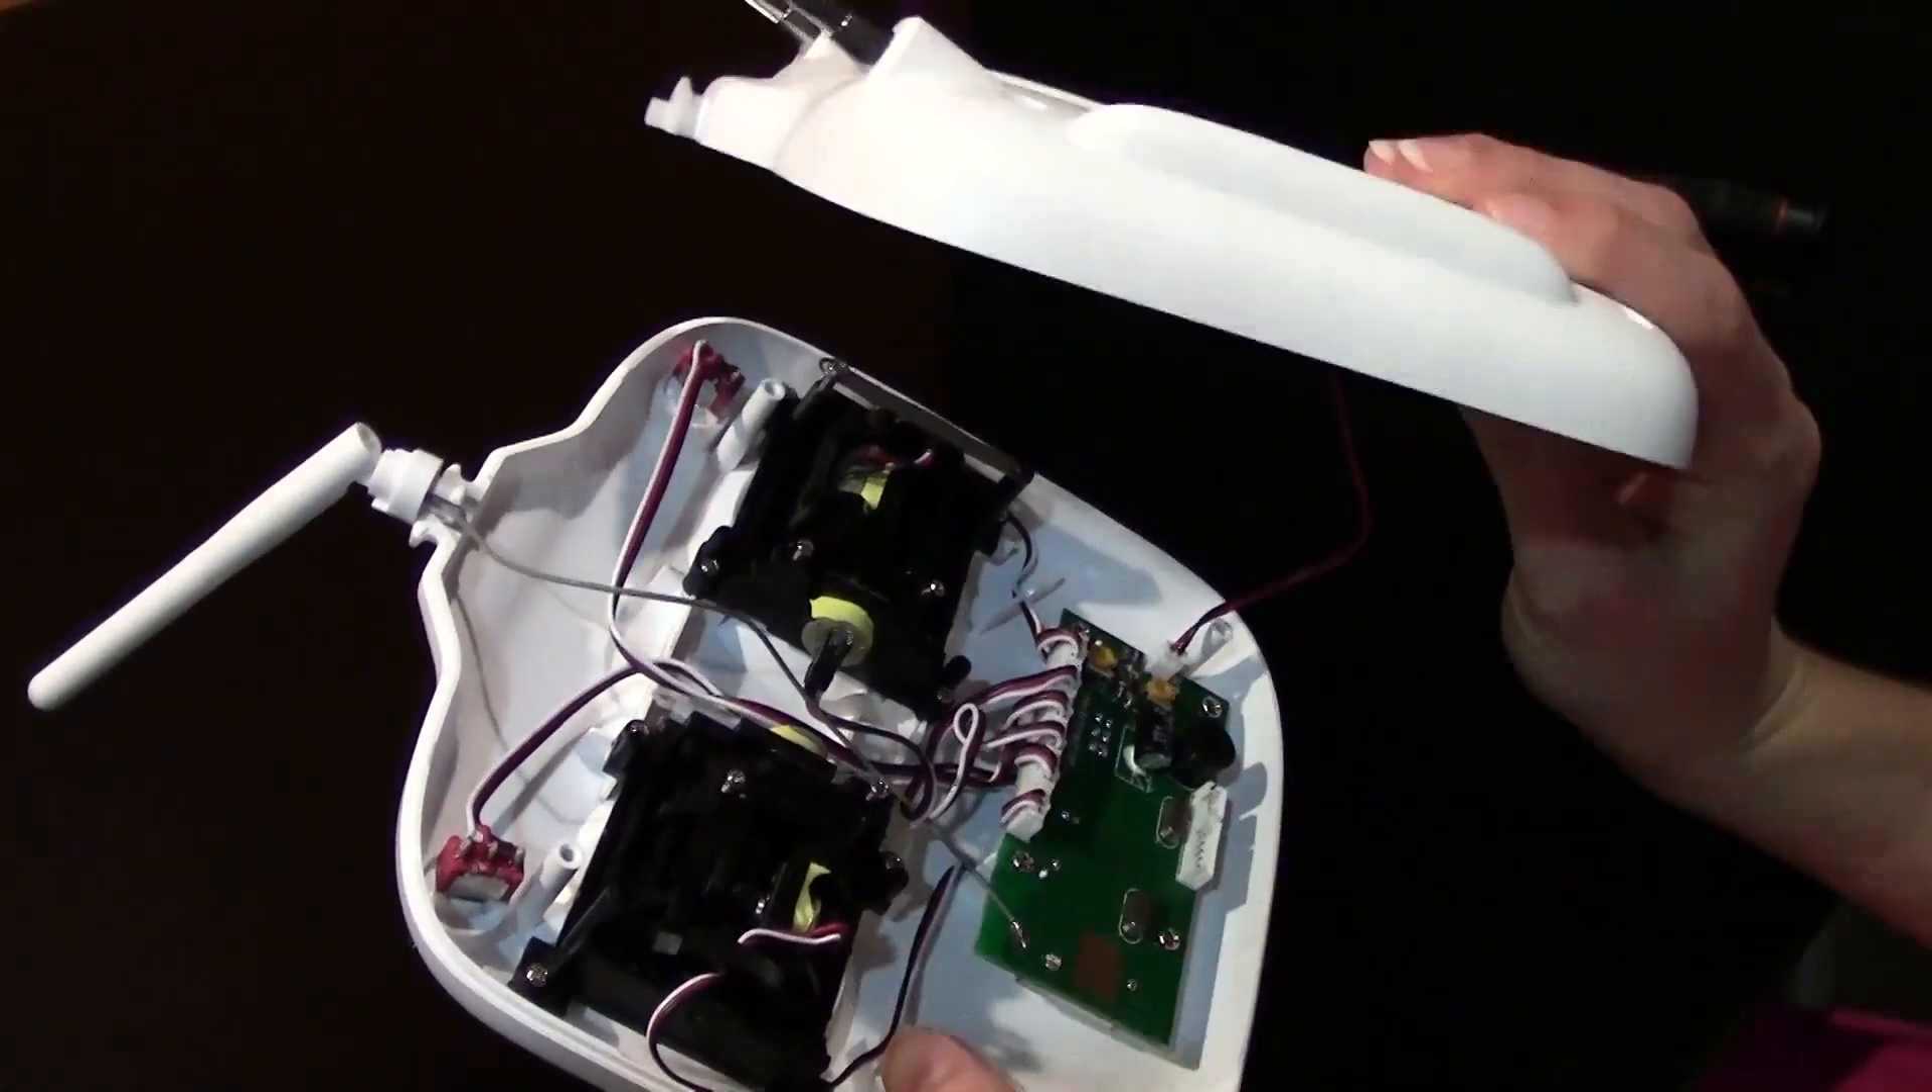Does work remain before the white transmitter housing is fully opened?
No.